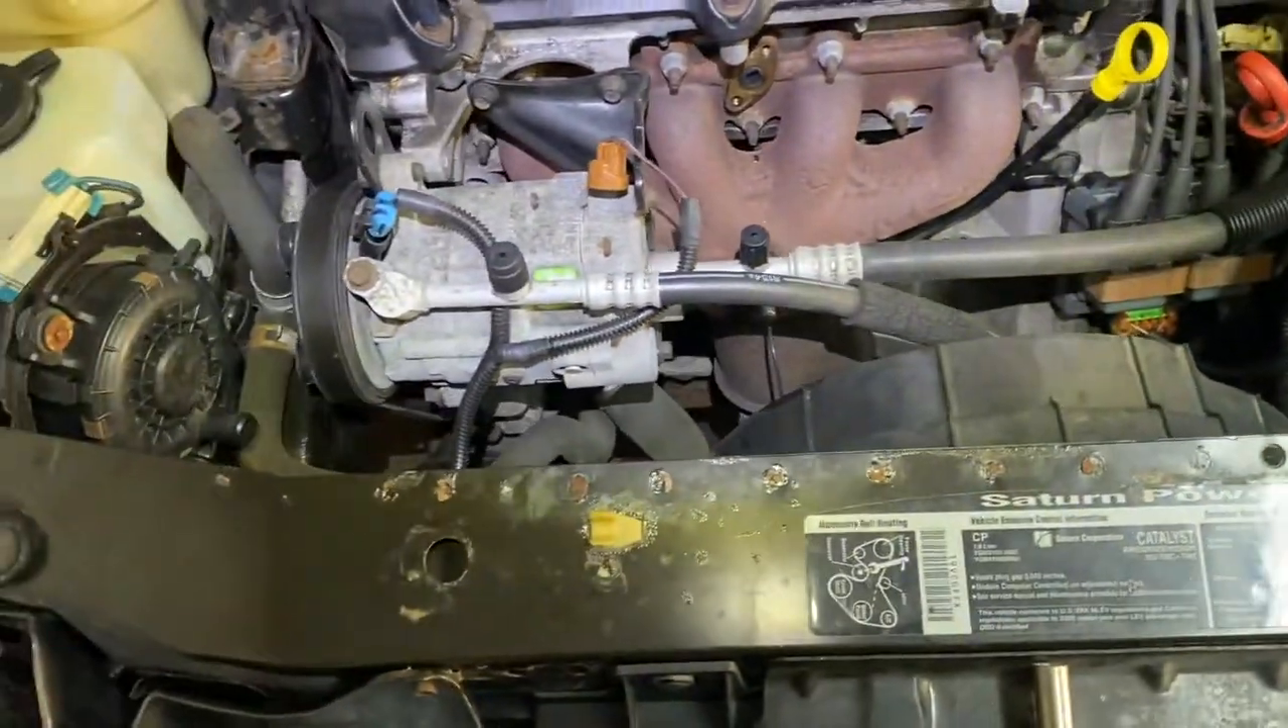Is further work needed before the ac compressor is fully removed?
Yes.